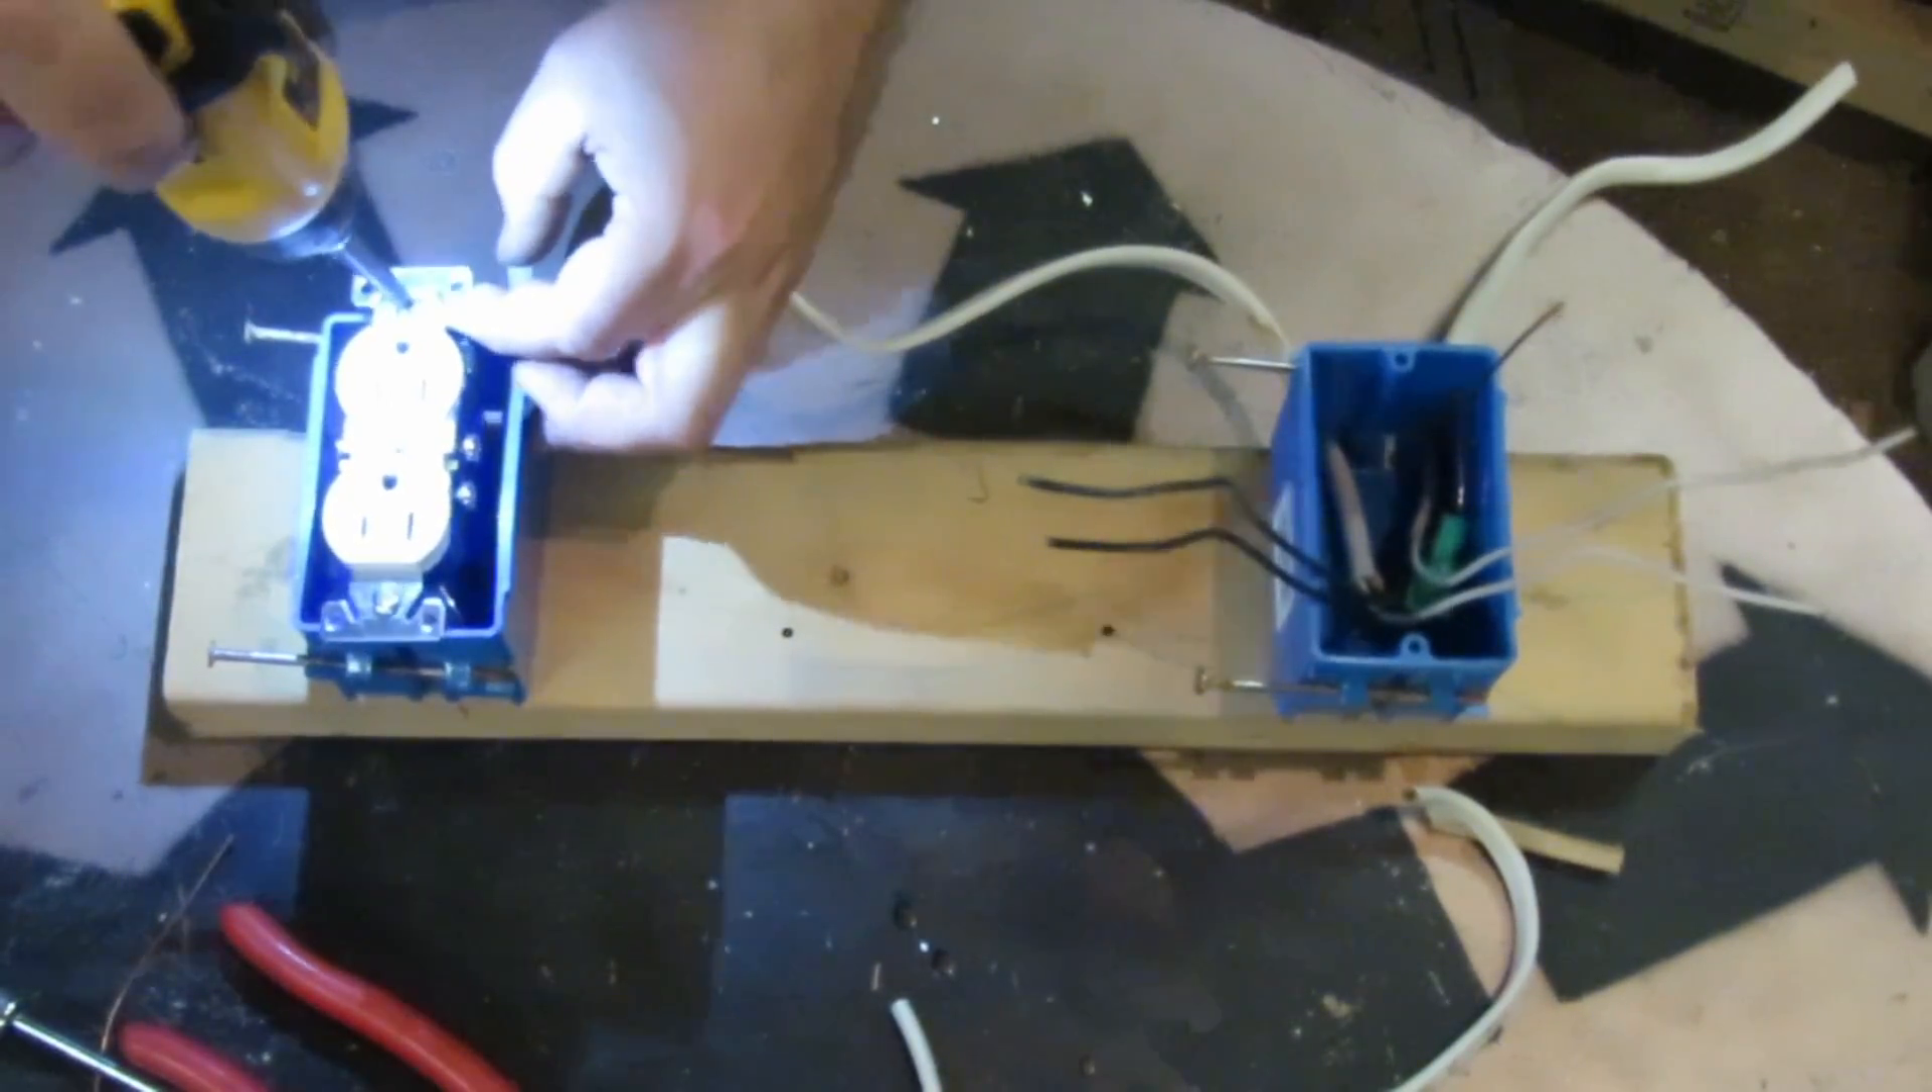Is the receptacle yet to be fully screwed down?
Yes.